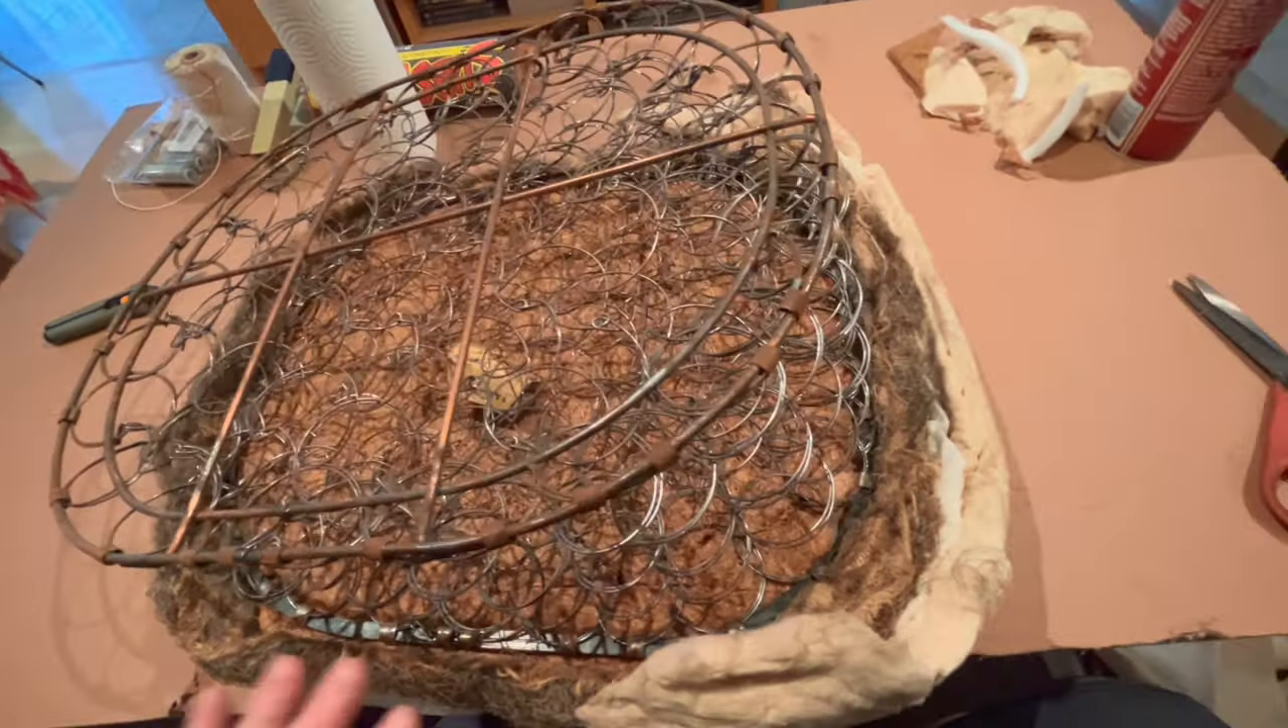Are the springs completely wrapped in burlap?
No.